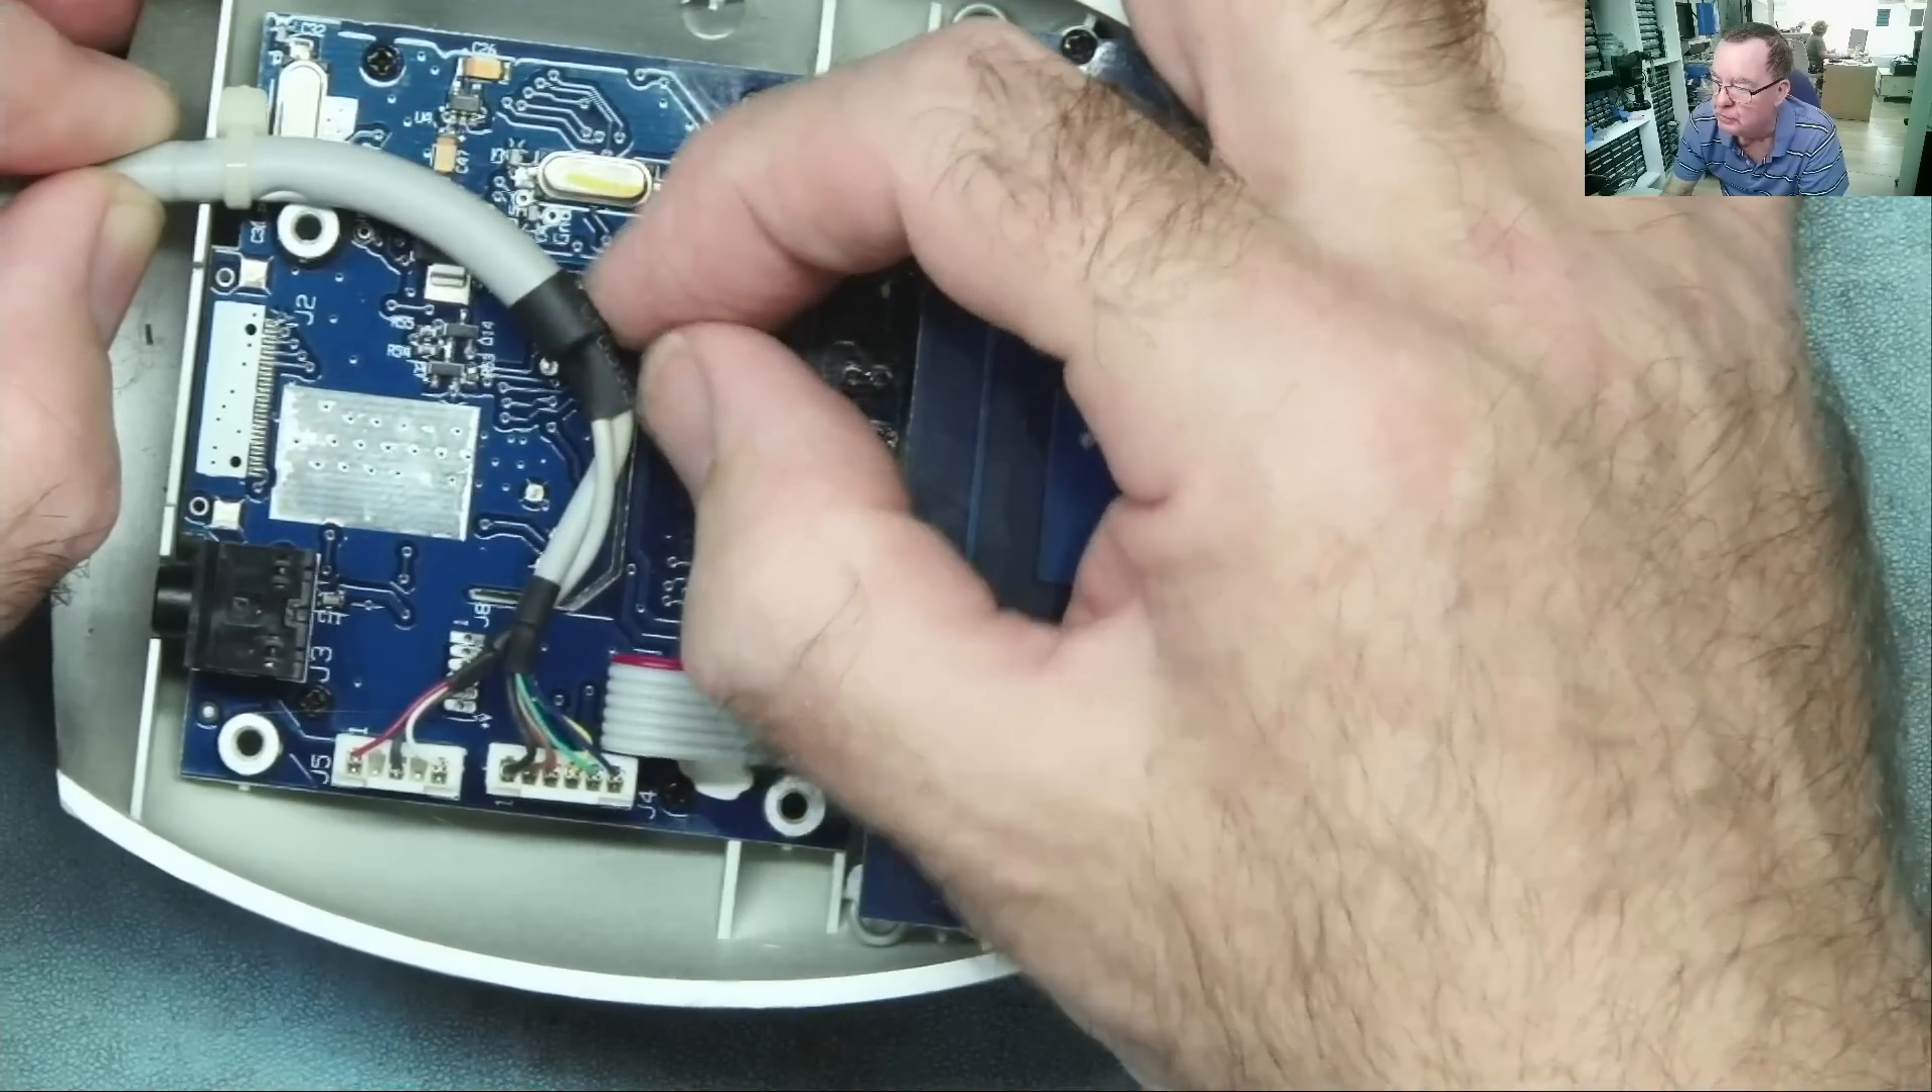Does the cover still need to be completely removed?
No.